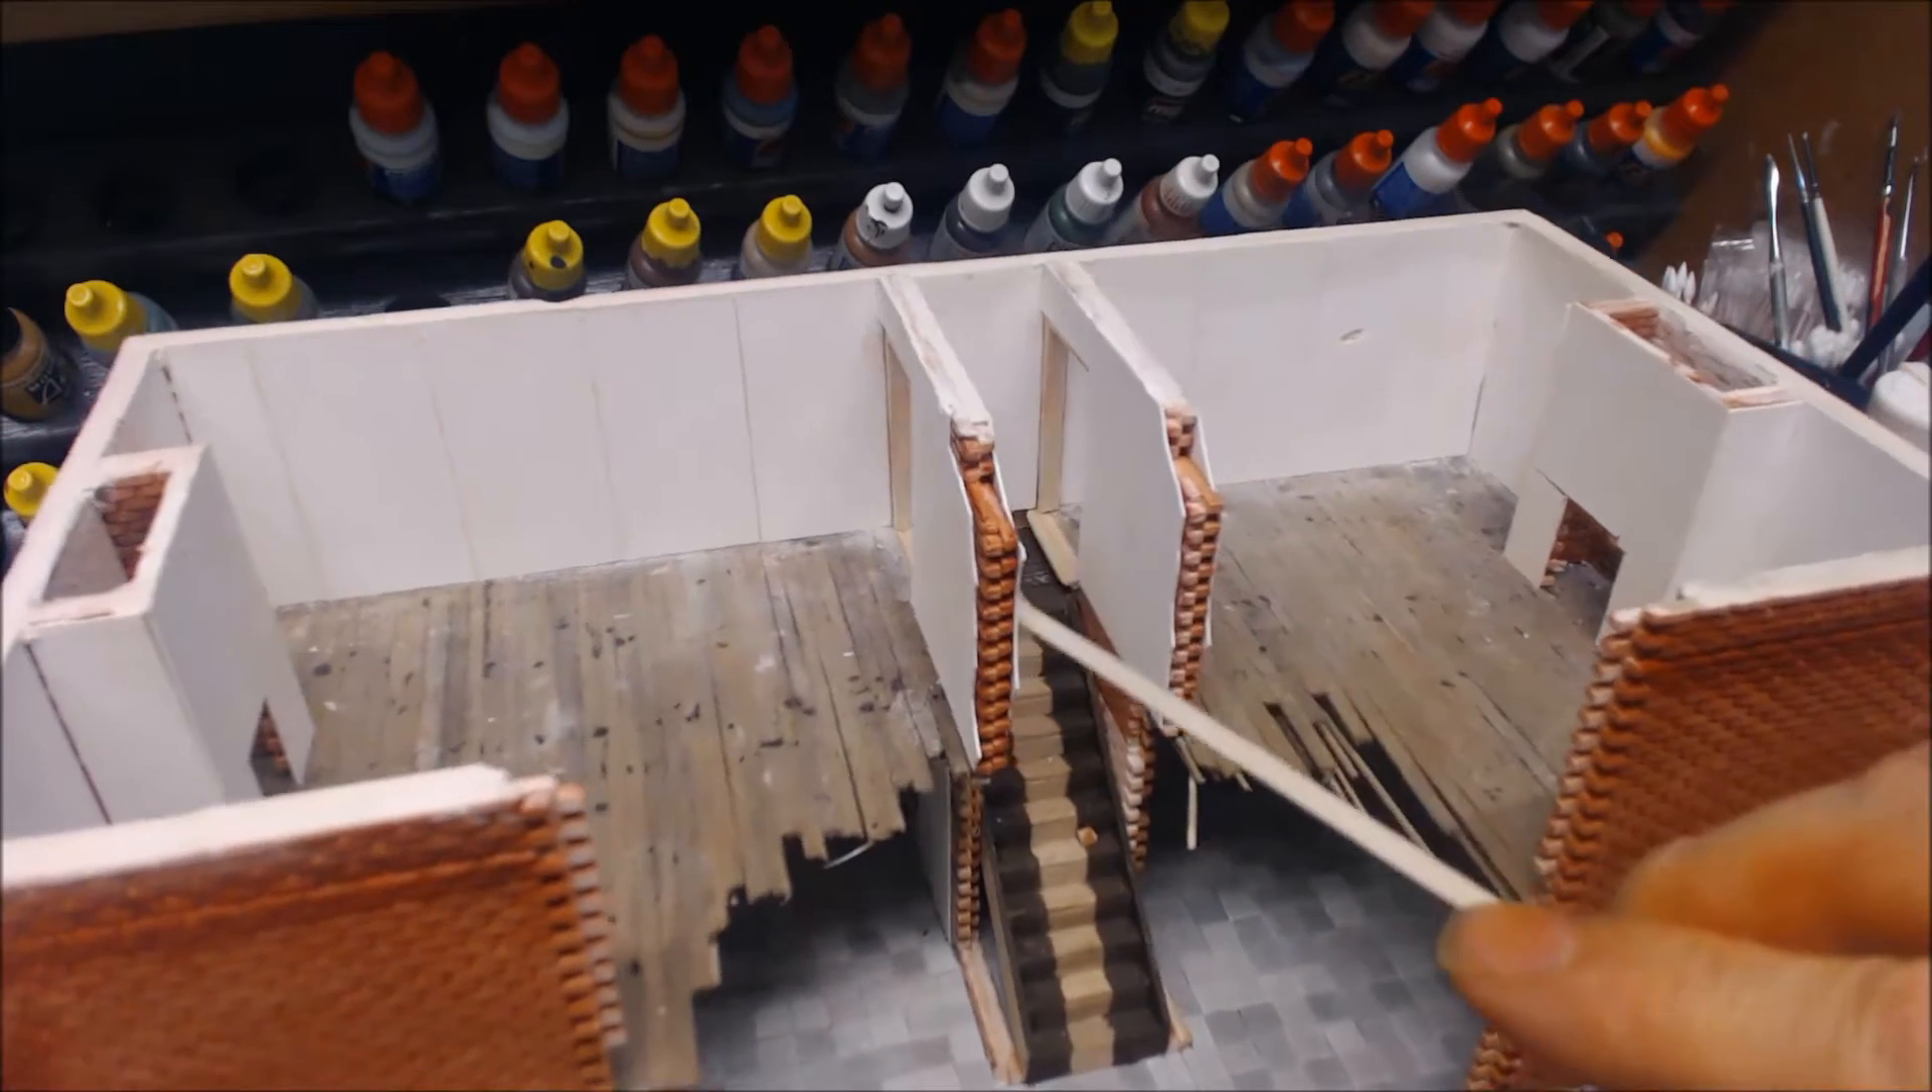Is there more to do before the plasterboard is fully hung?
No.